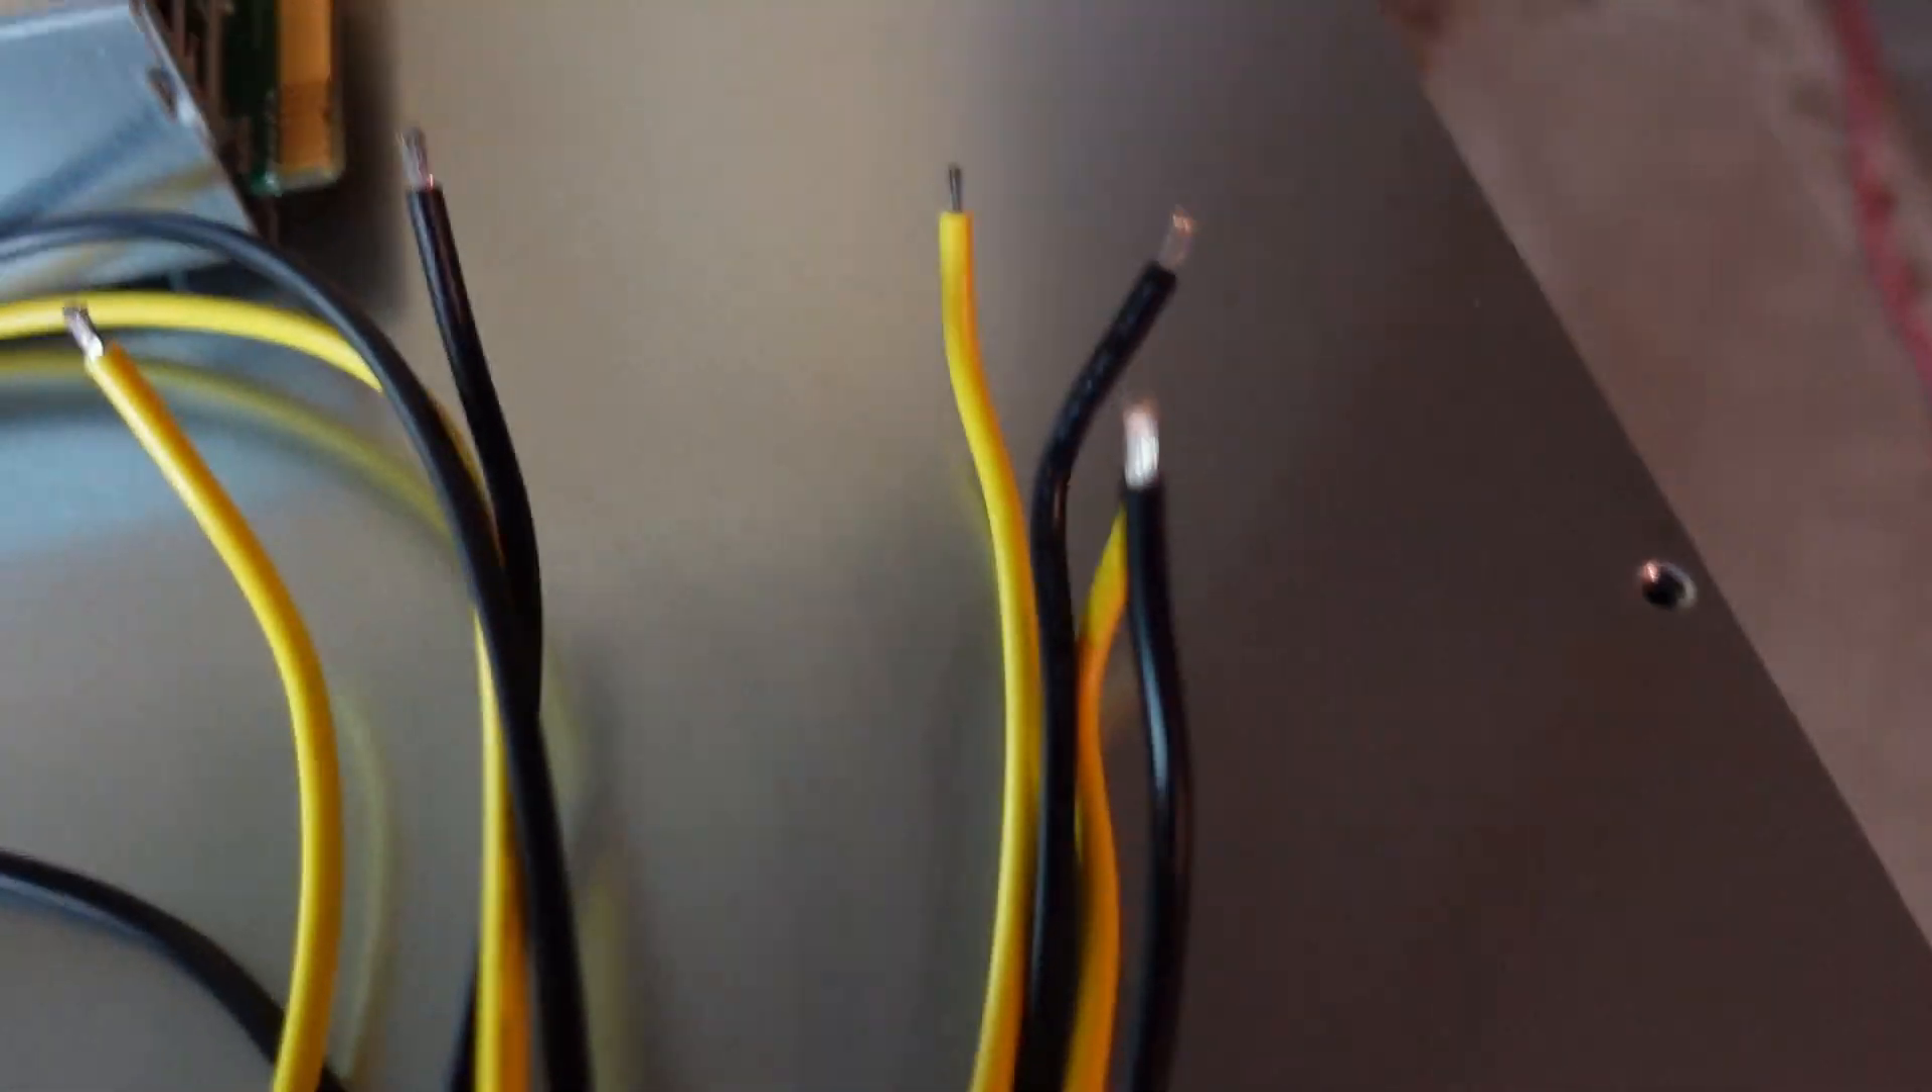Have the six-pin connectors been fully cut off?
Yes.